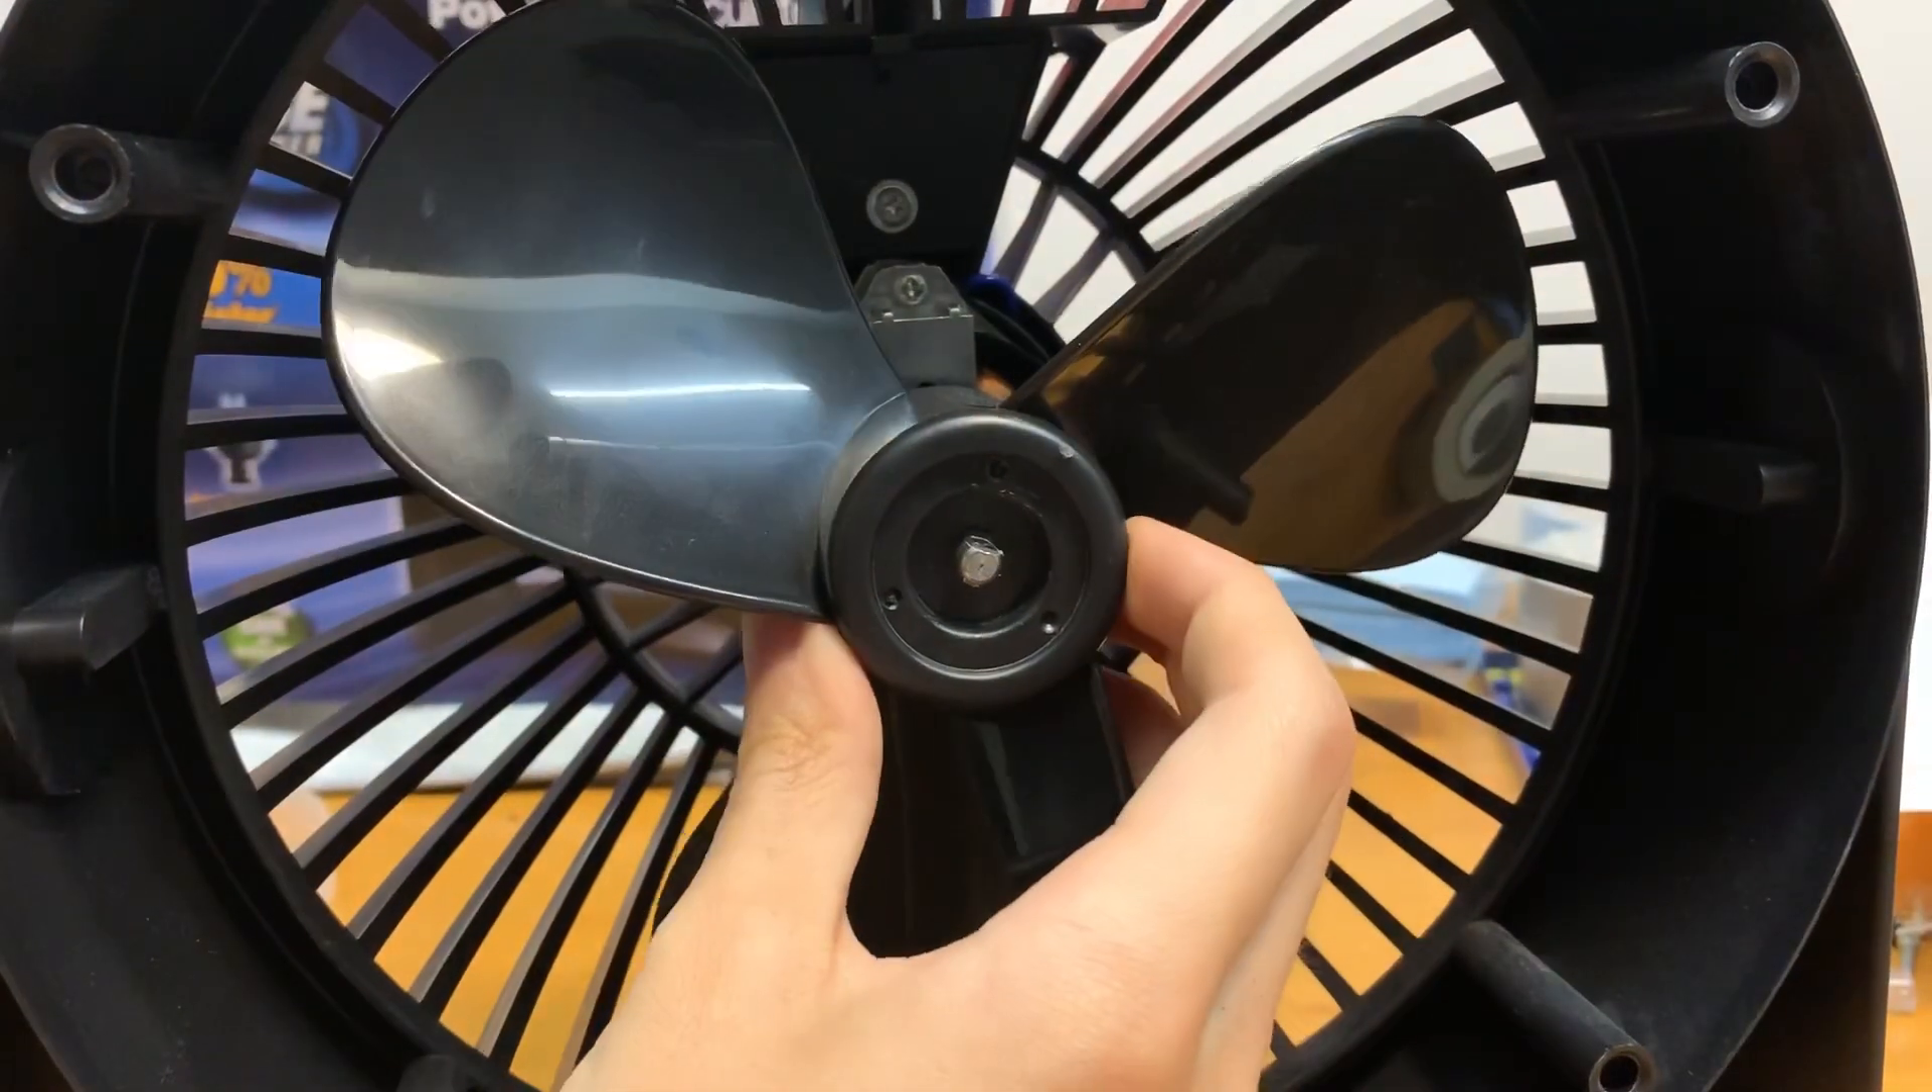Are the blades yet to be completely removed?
Yes.